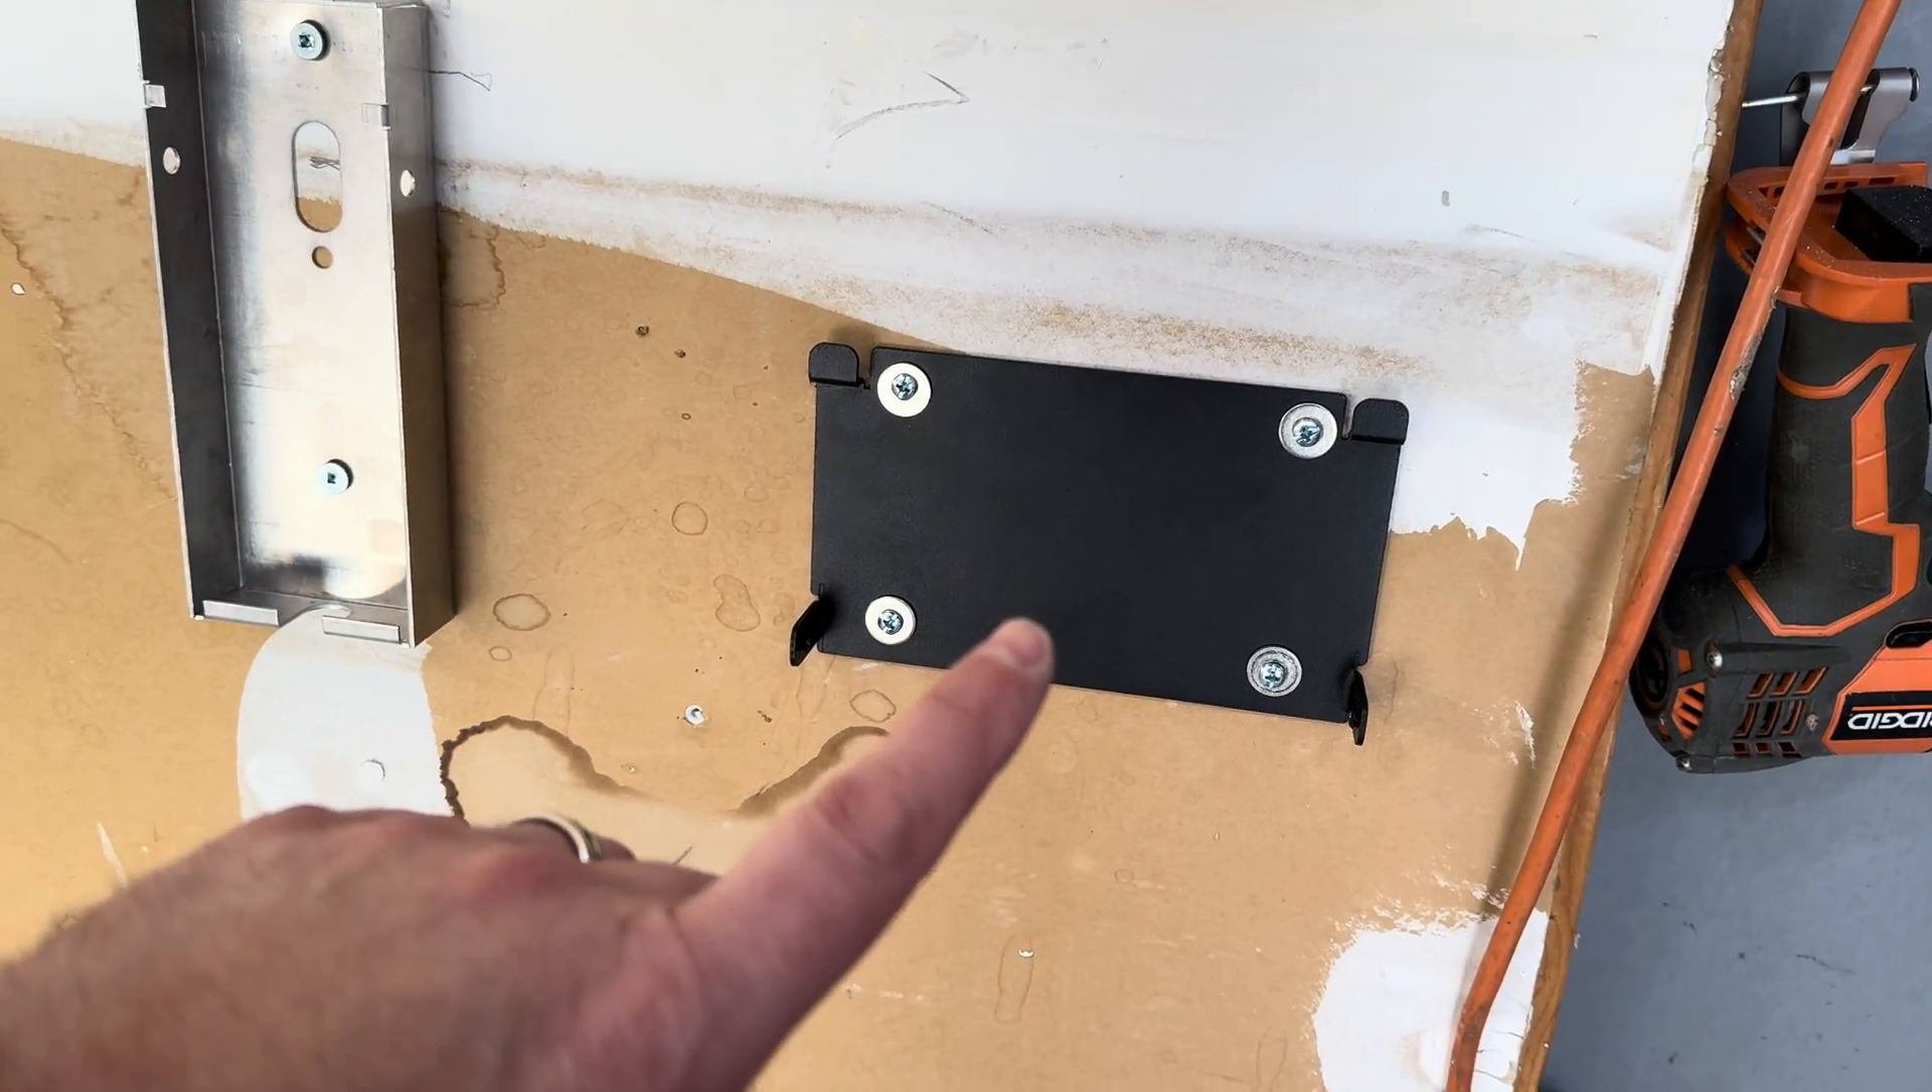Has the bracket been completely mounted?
Yes.